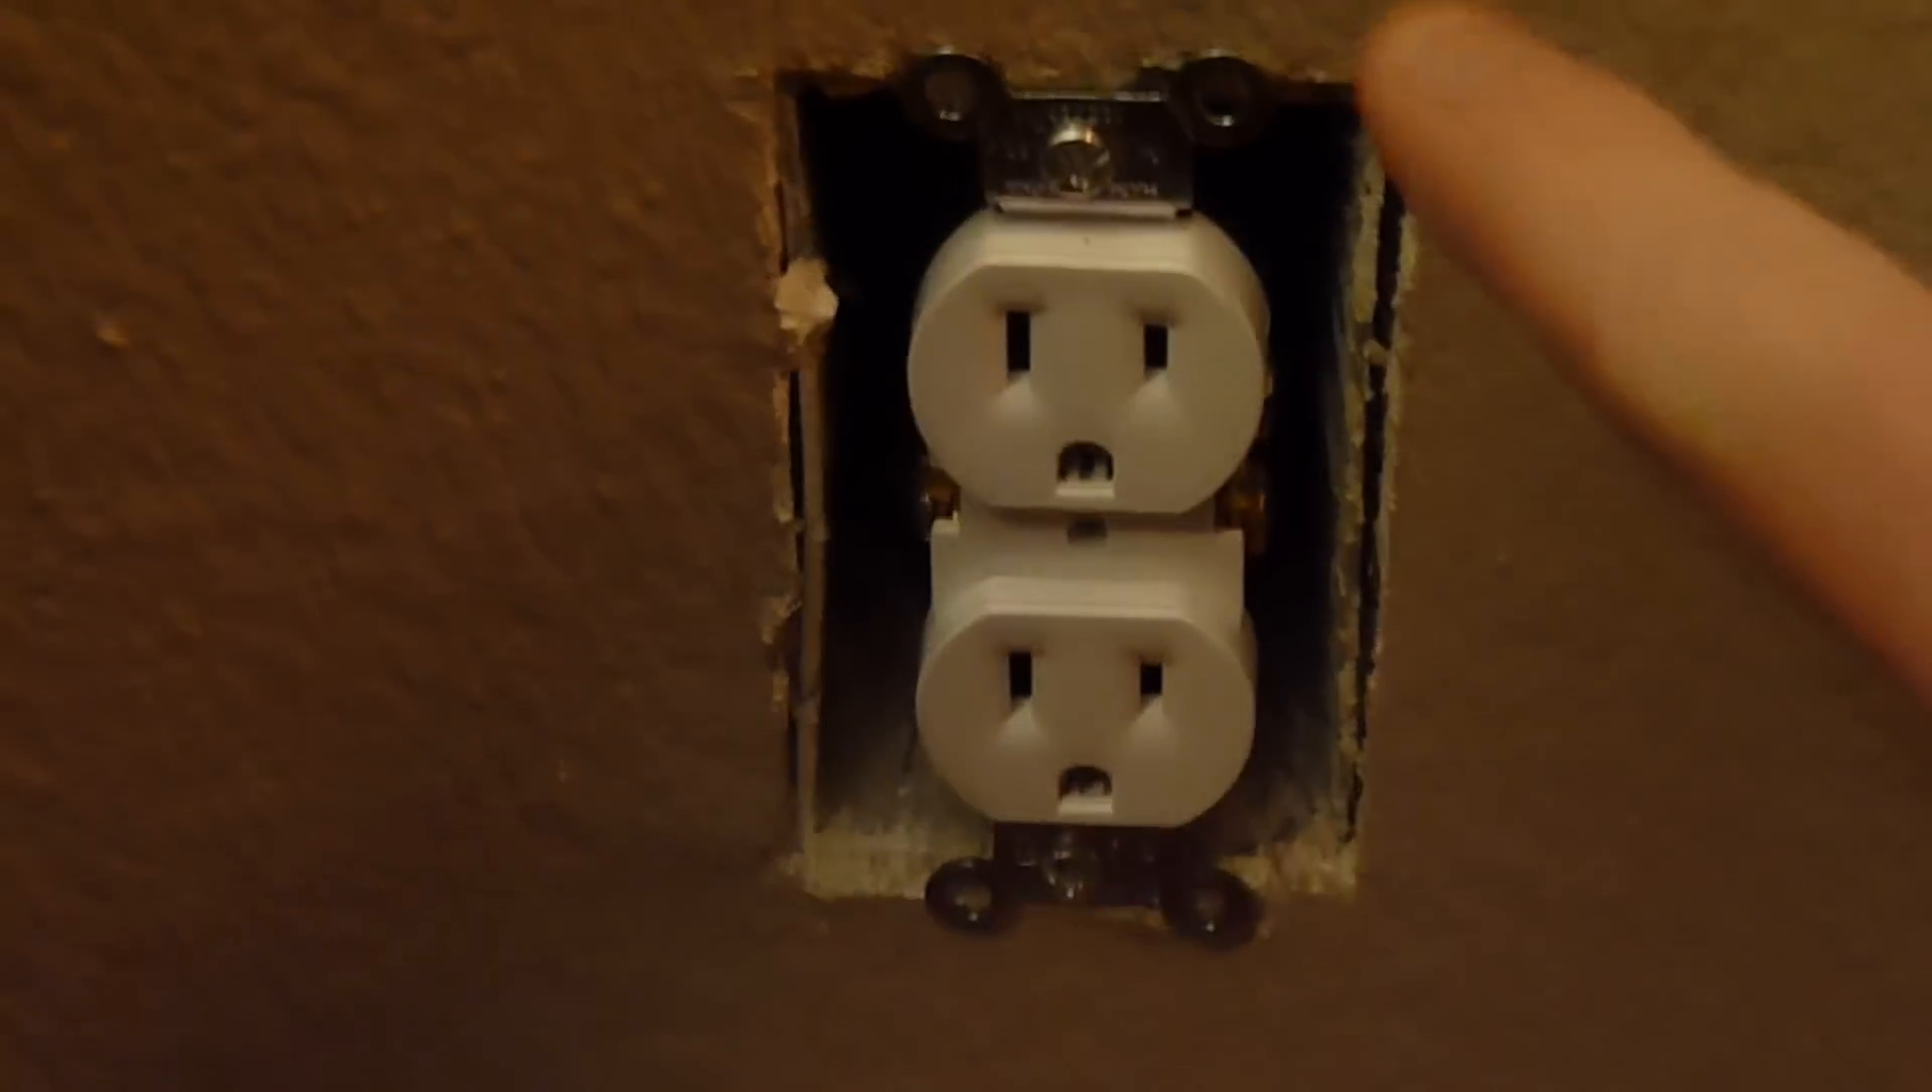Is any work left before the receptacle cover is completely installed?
Yes.